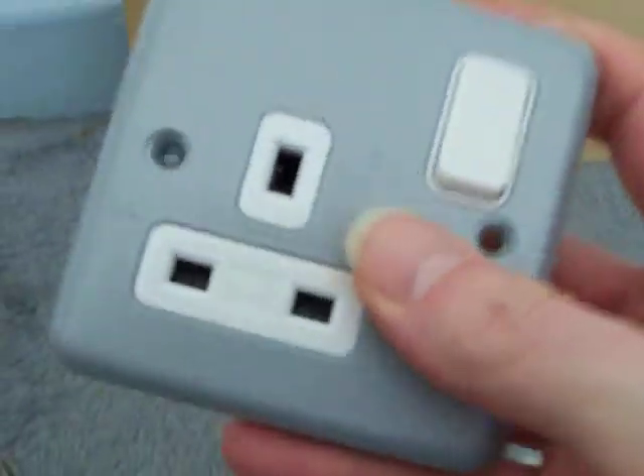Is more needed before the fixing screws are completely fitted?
Yes.